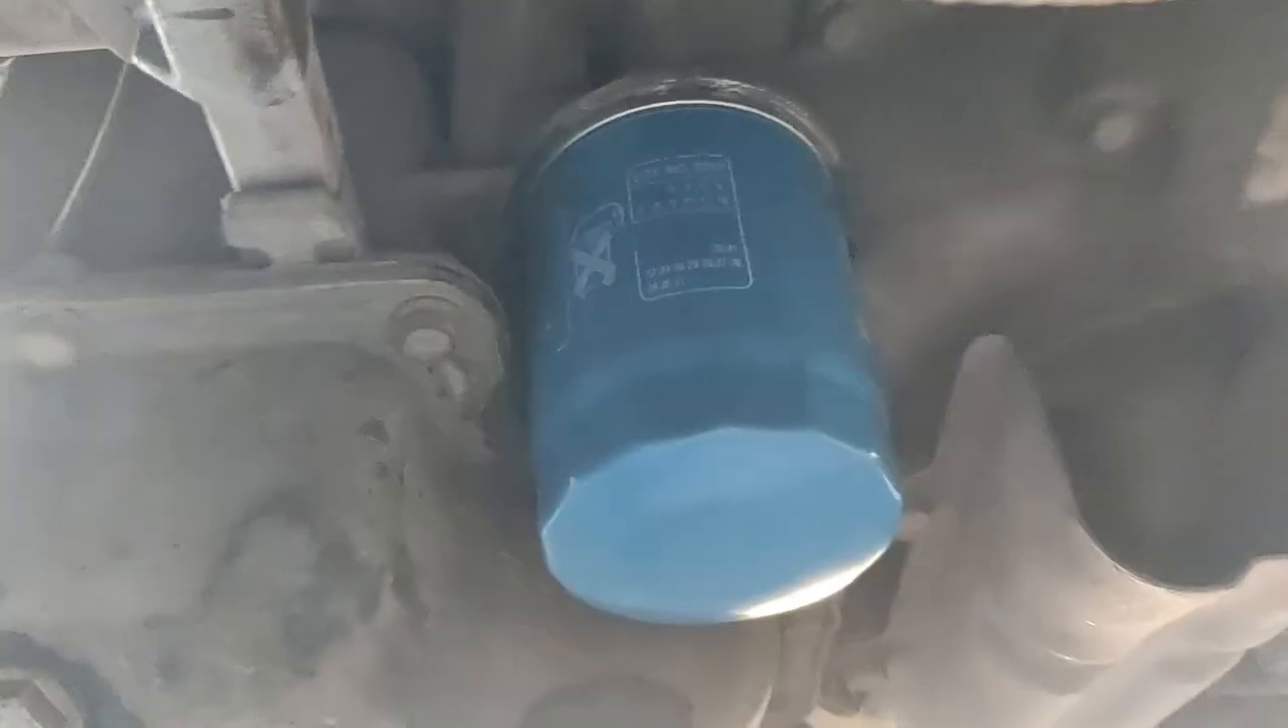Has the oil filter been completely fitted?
Yes.